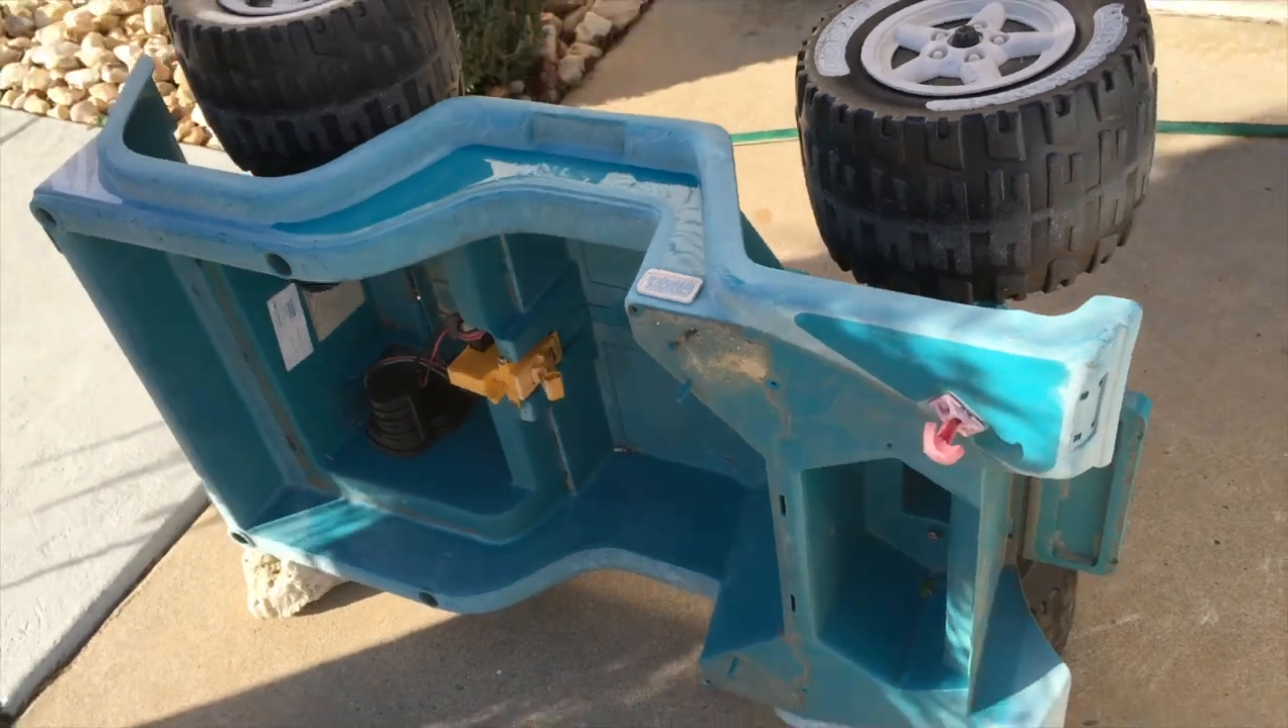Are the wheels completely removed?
No.